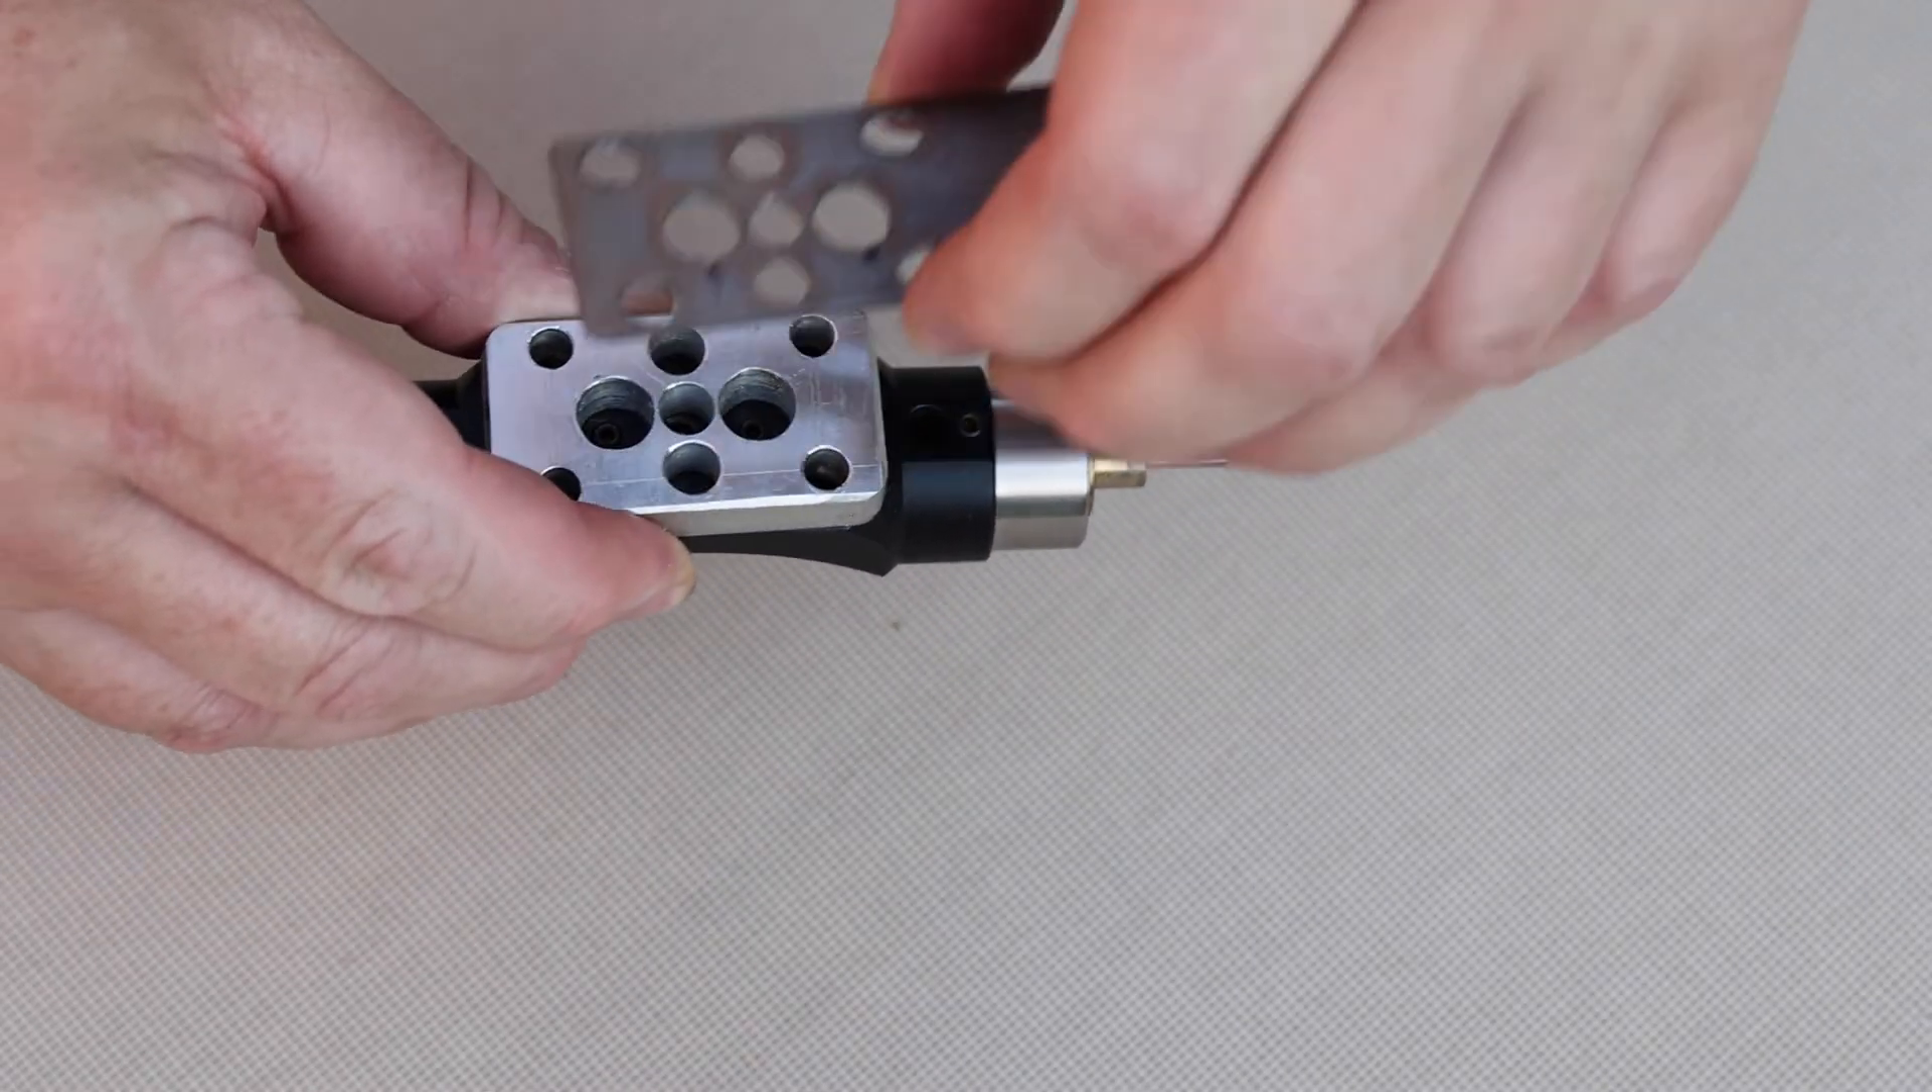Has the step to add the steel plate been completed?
No.